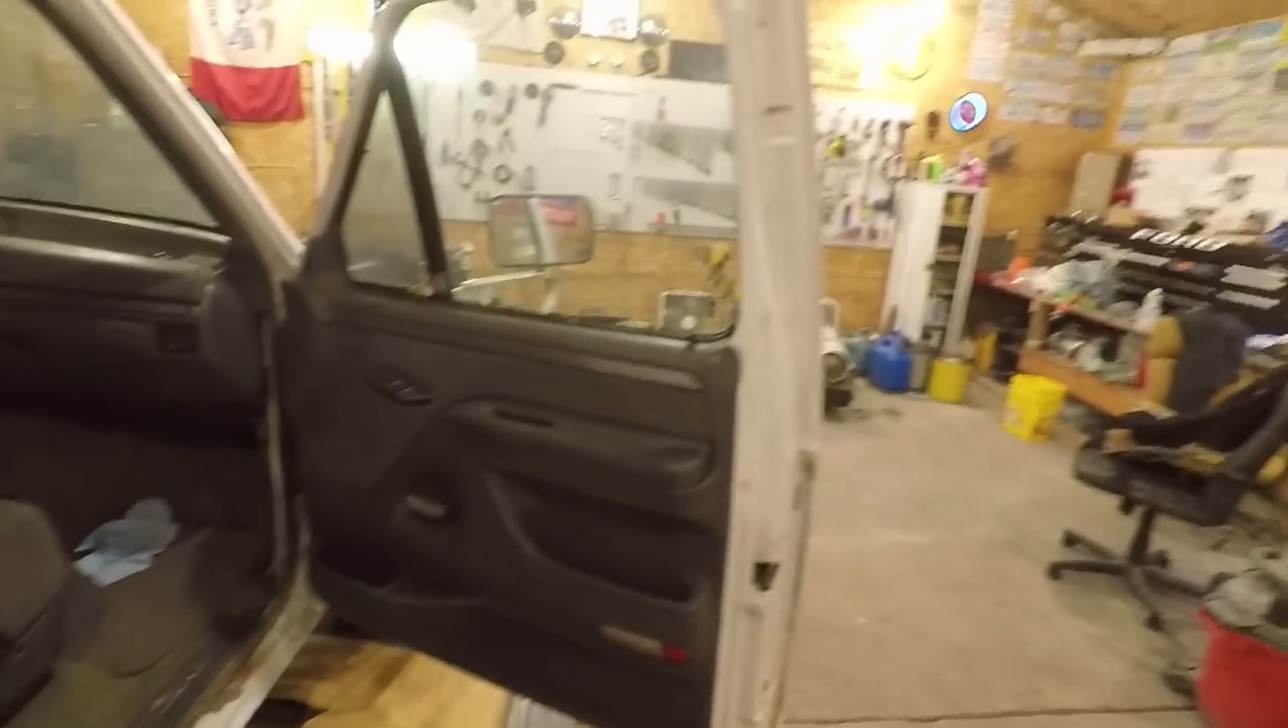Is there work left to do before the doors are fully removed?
Yes.